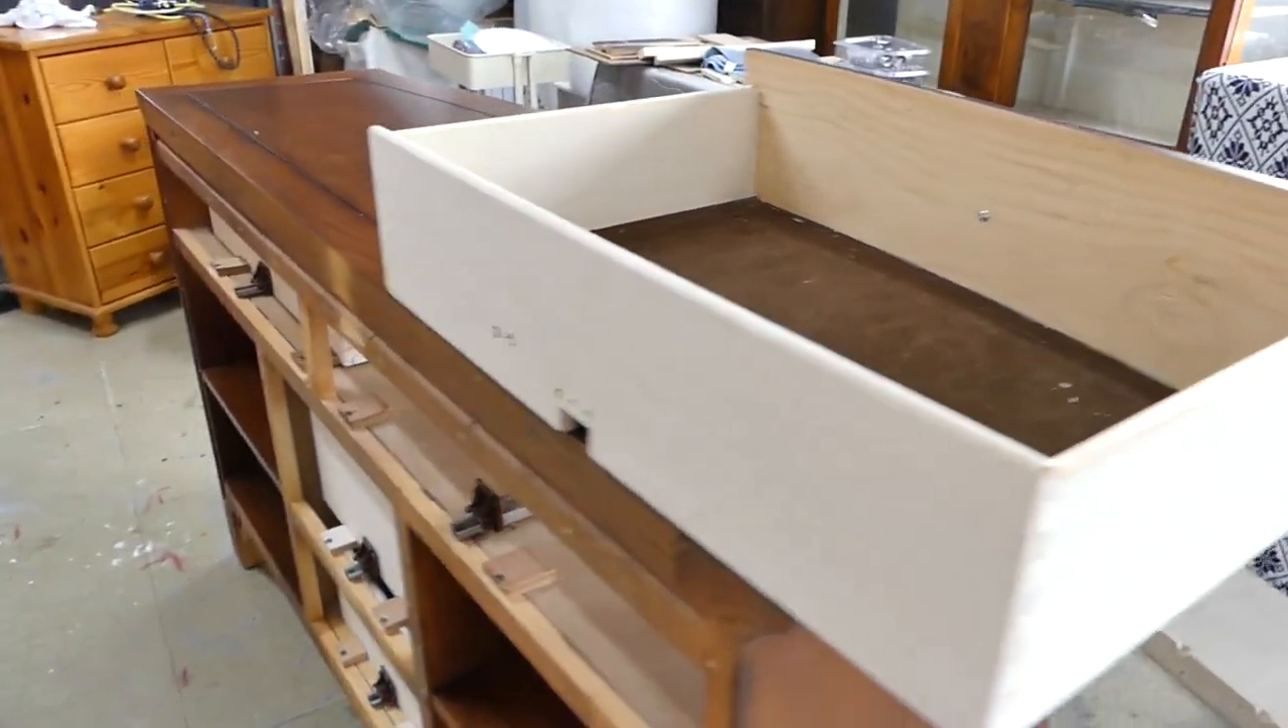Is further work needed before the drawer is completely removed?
No.